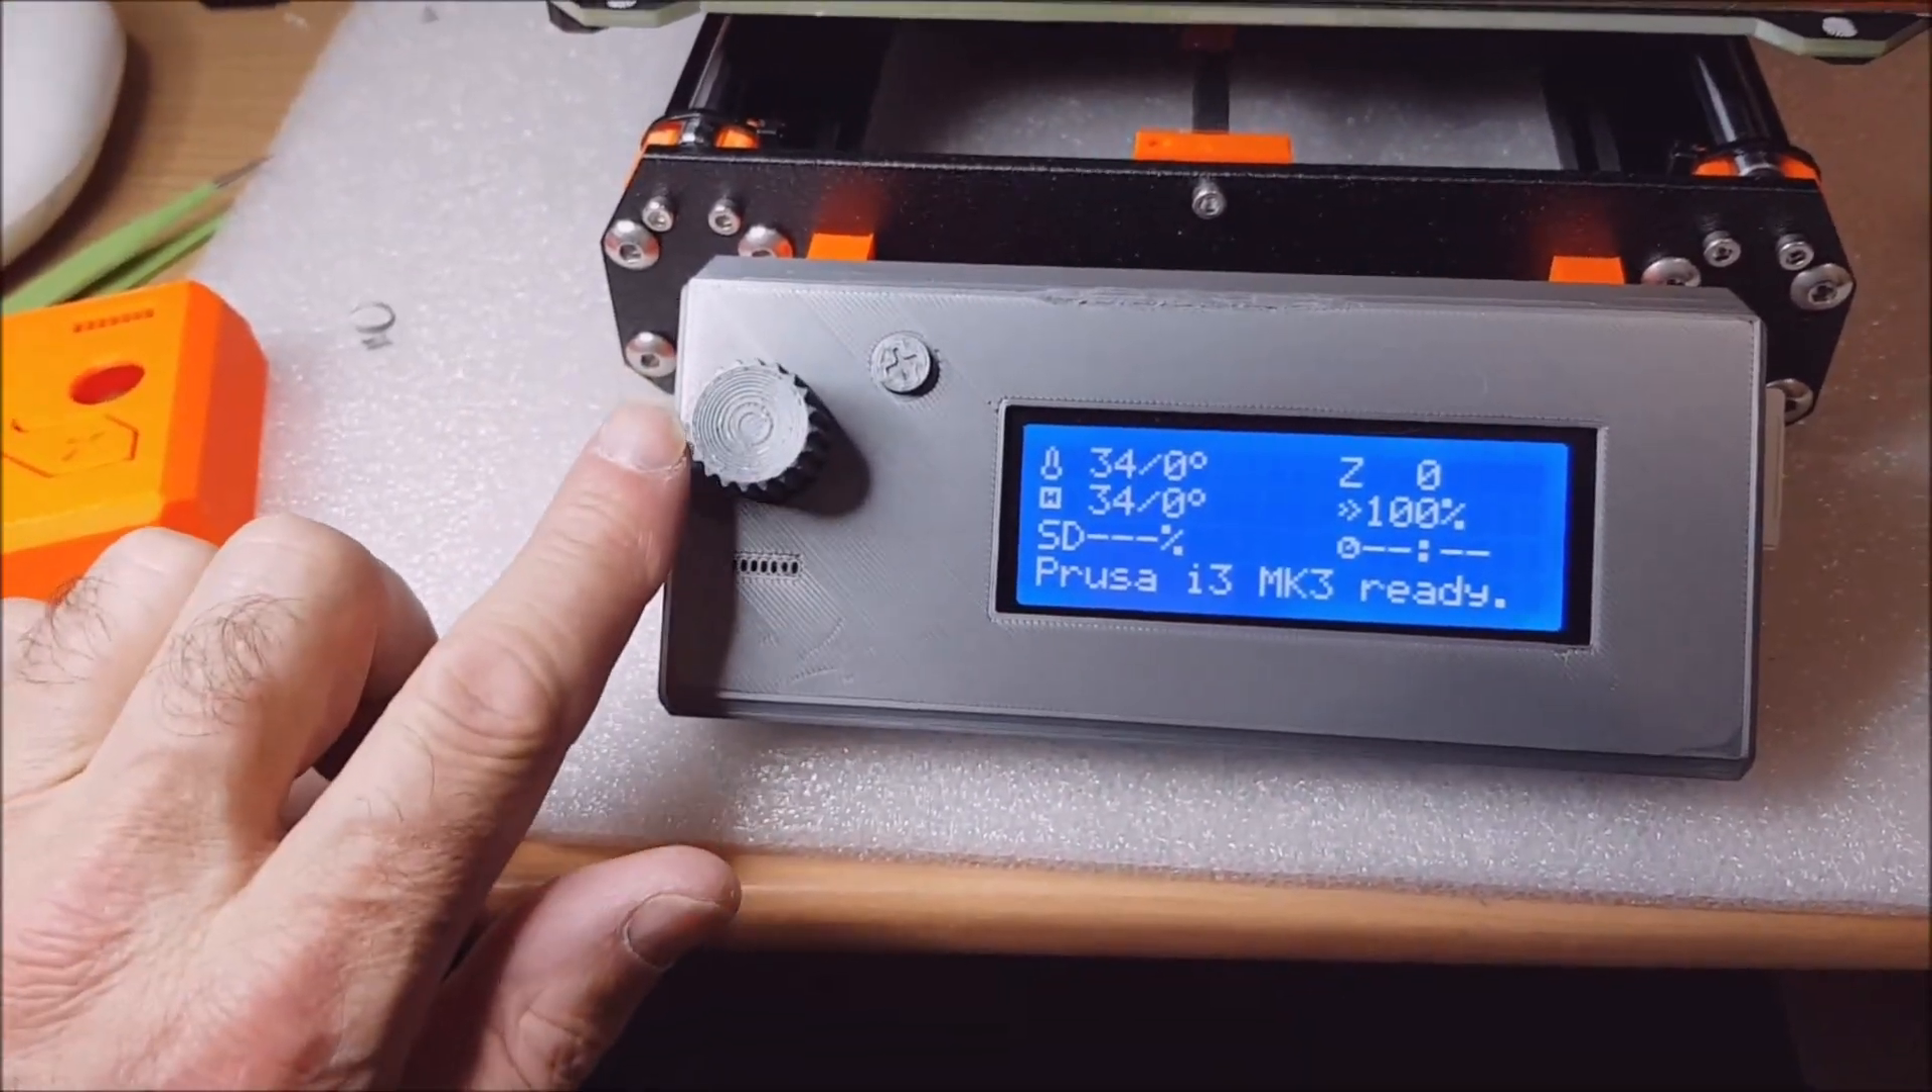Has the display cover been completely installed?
Yes.